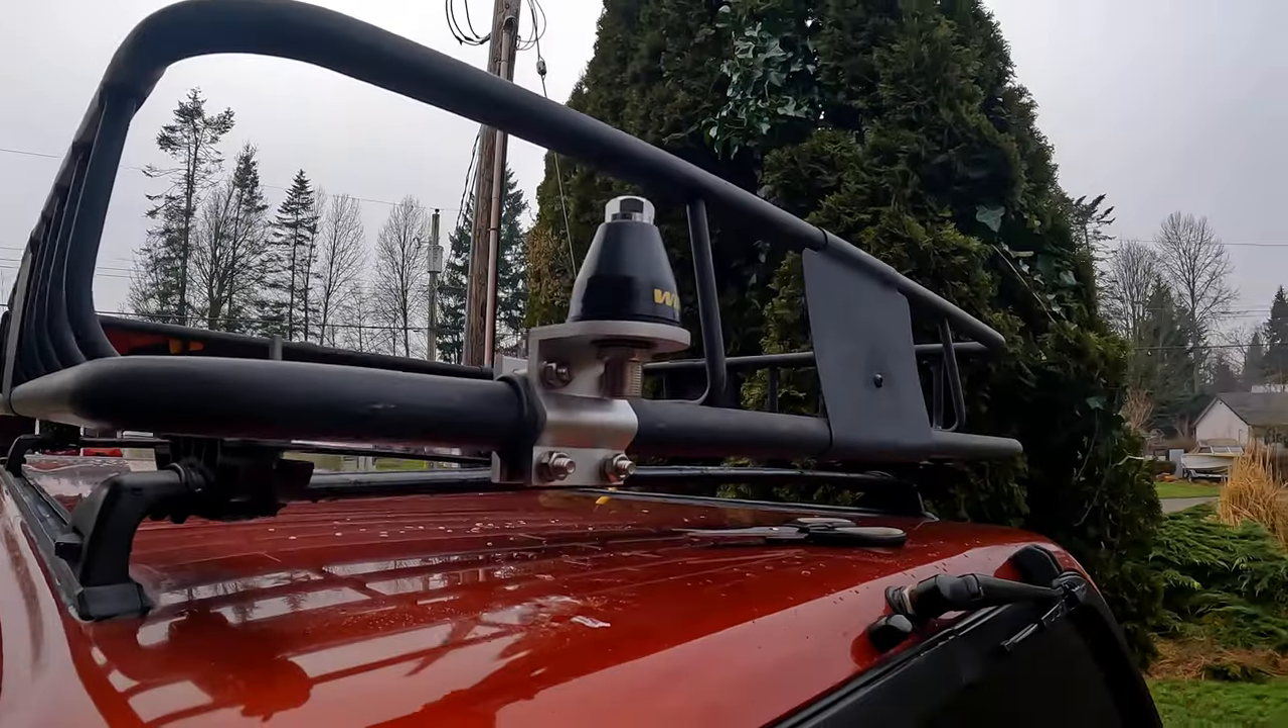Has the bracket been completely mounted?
Yes.